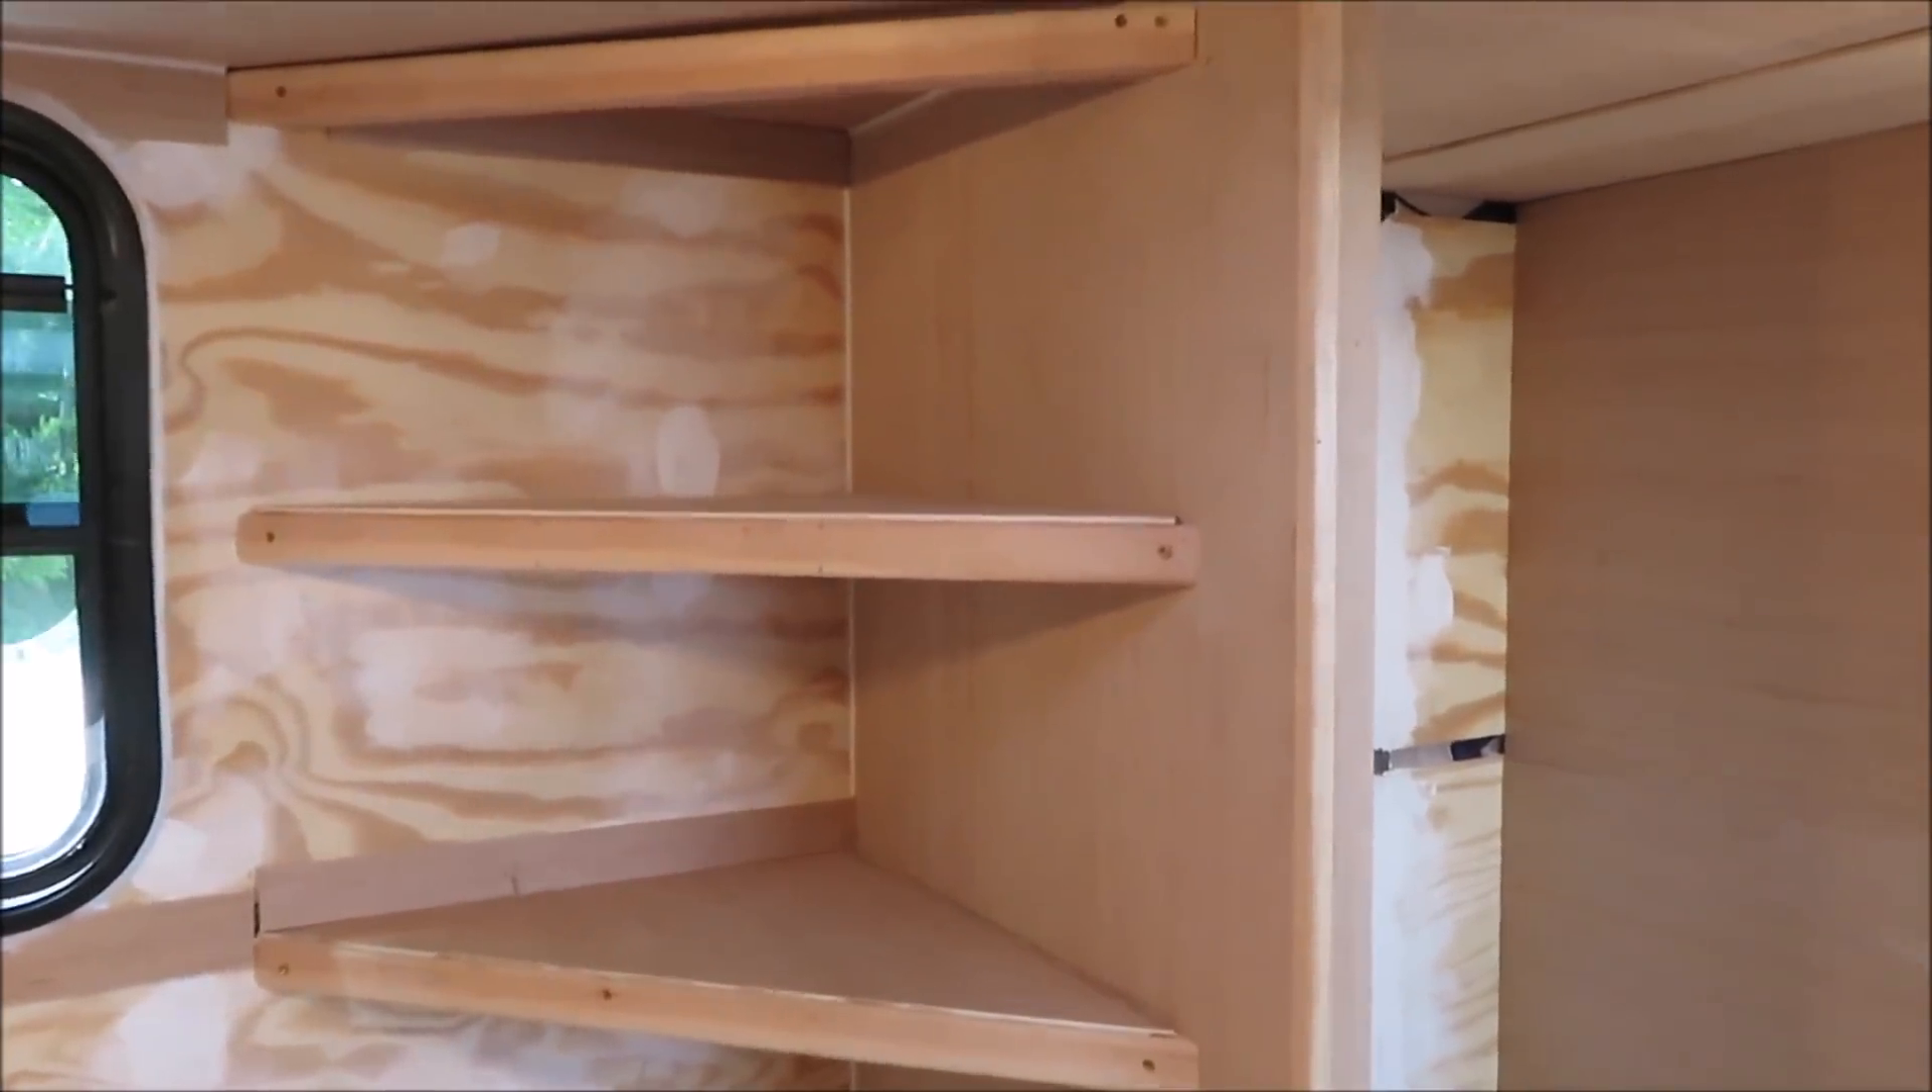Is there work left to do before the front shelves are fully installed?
No.